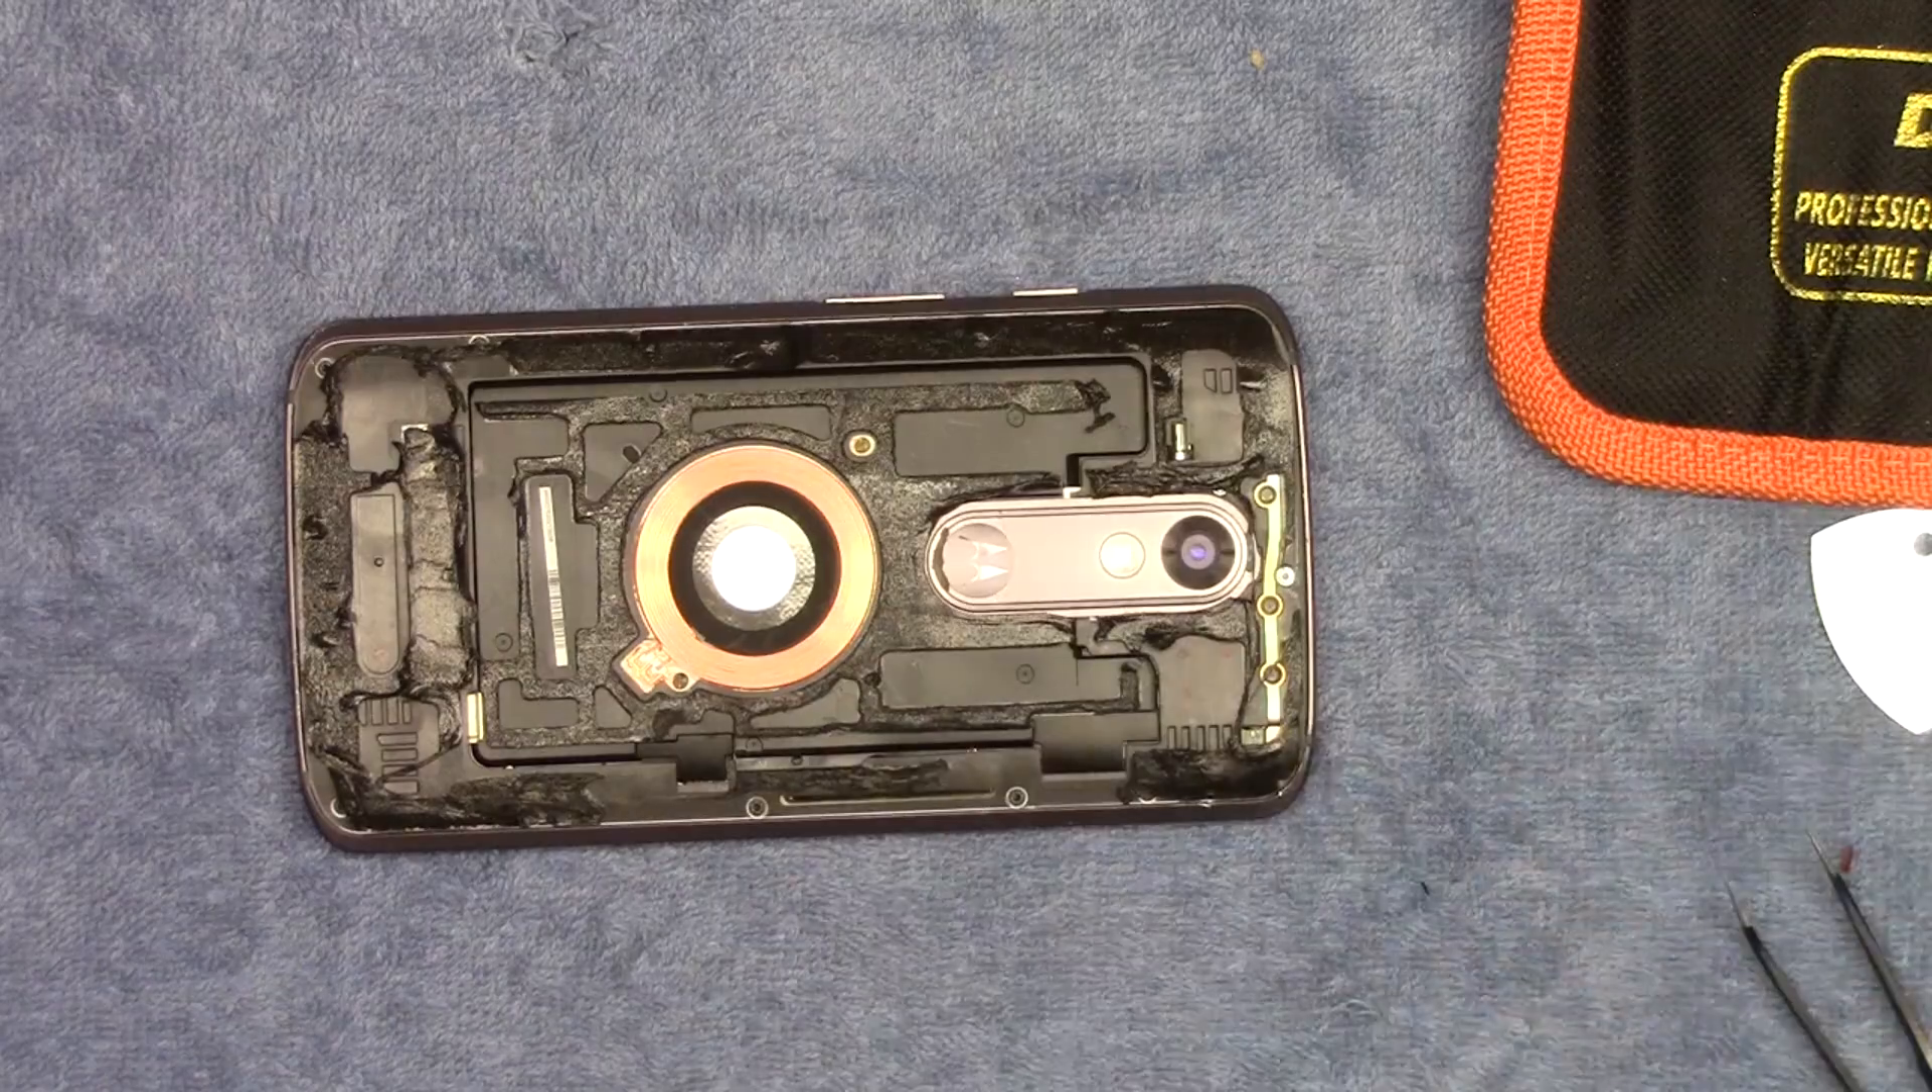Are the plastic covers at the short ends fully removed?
No.